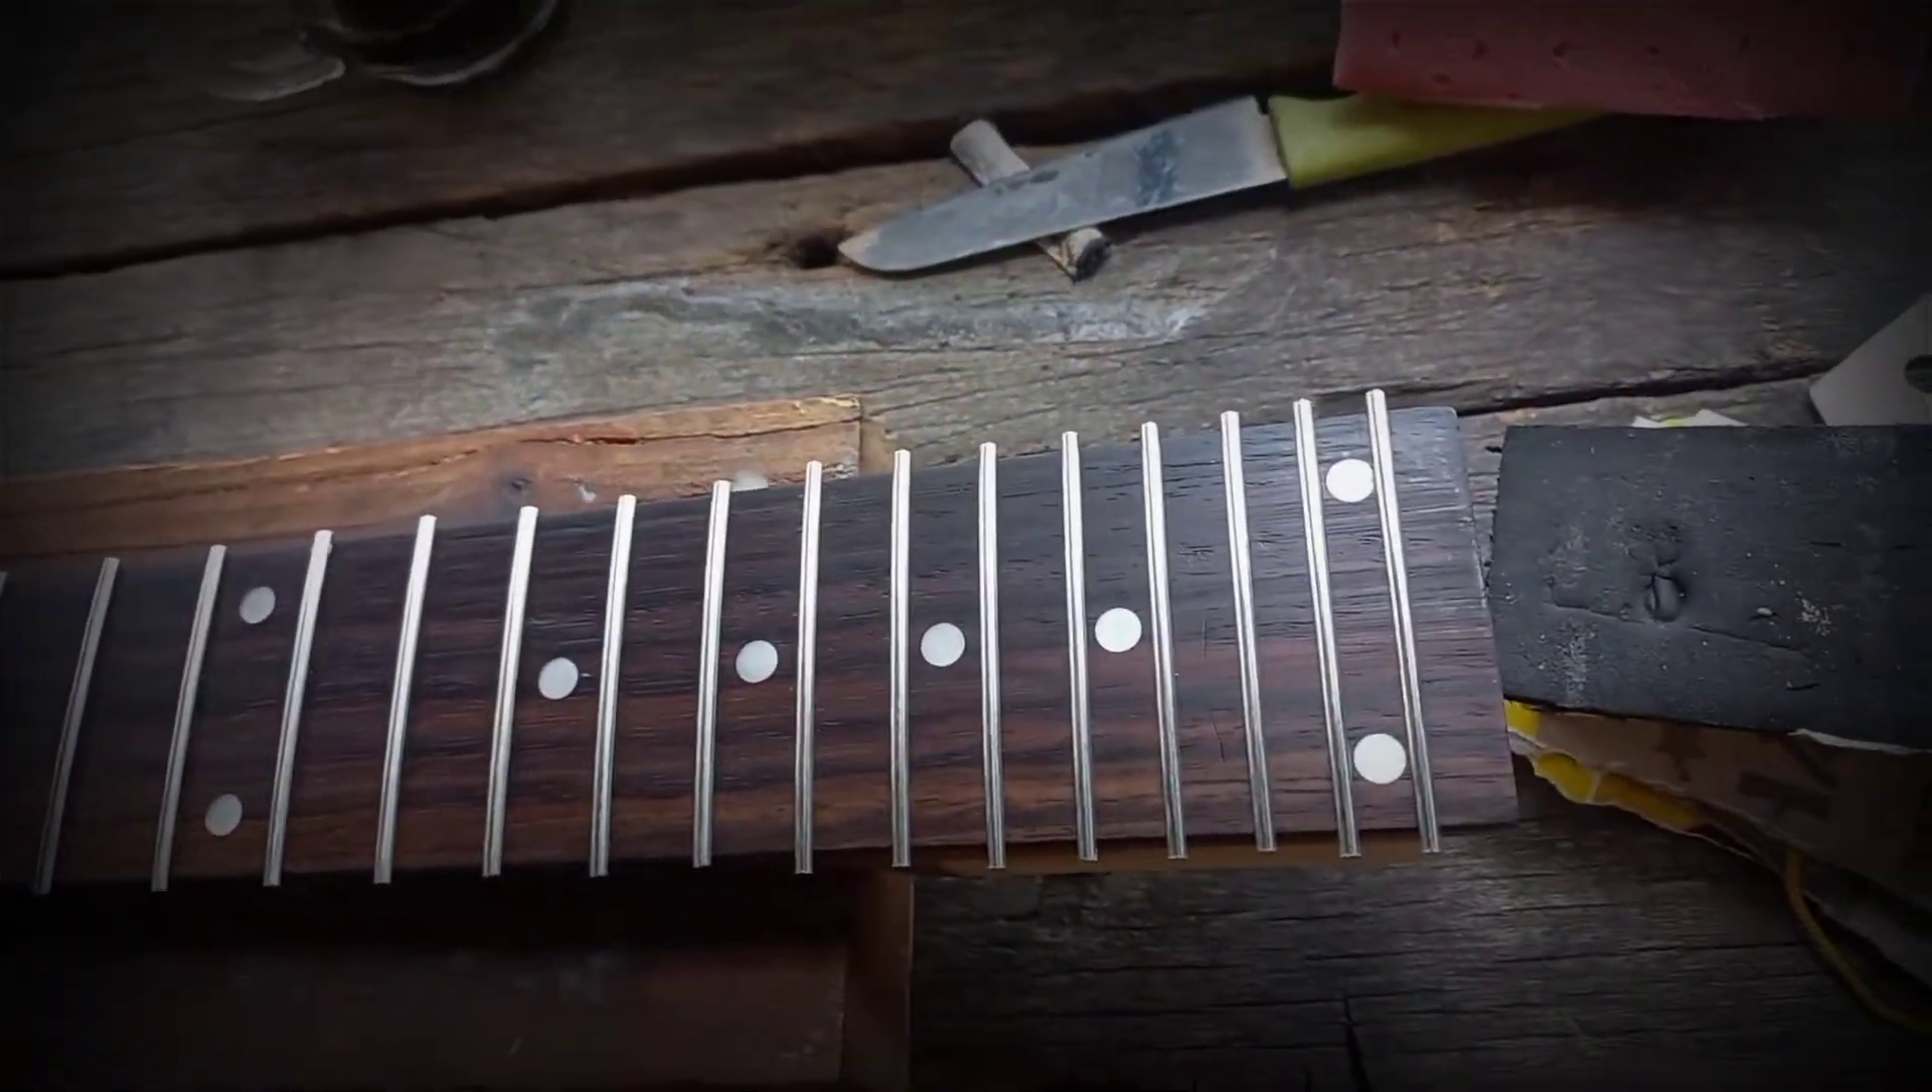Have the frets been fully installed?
Yes.